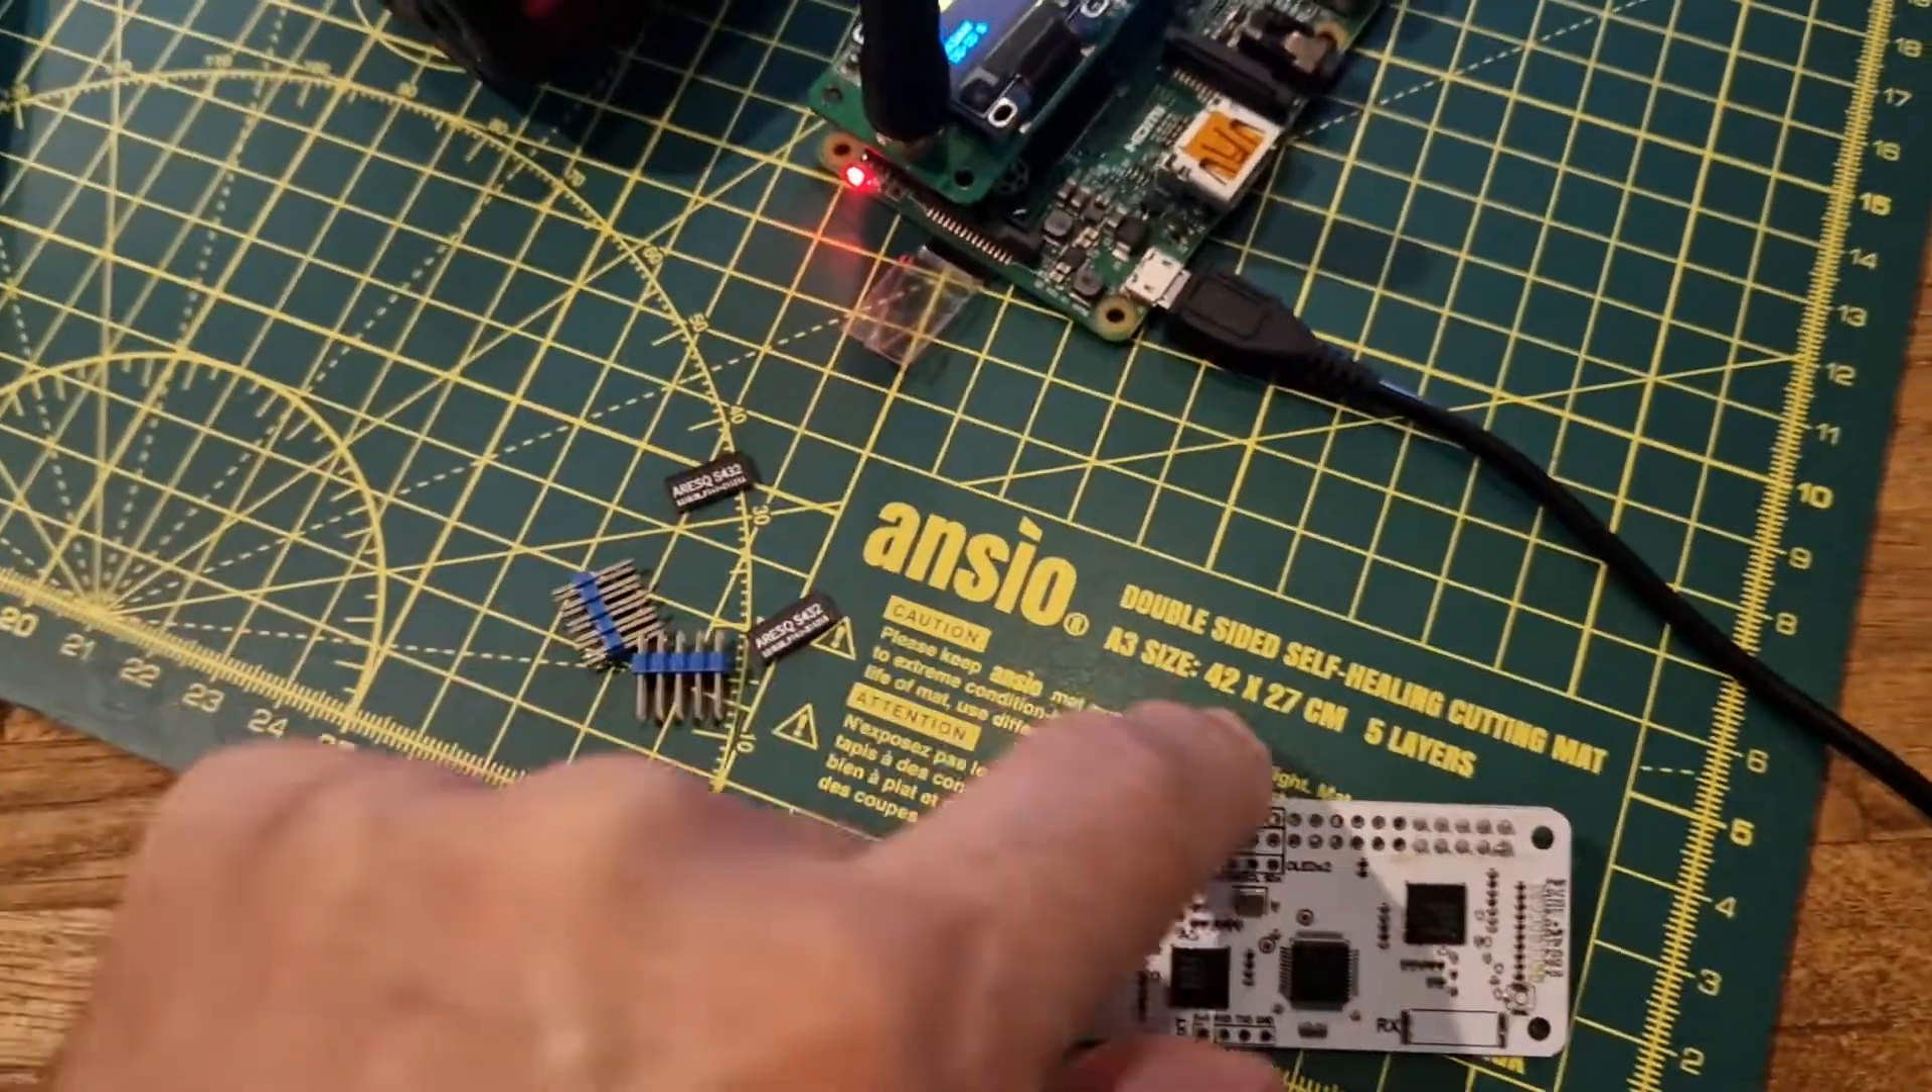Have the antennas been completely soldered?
No.